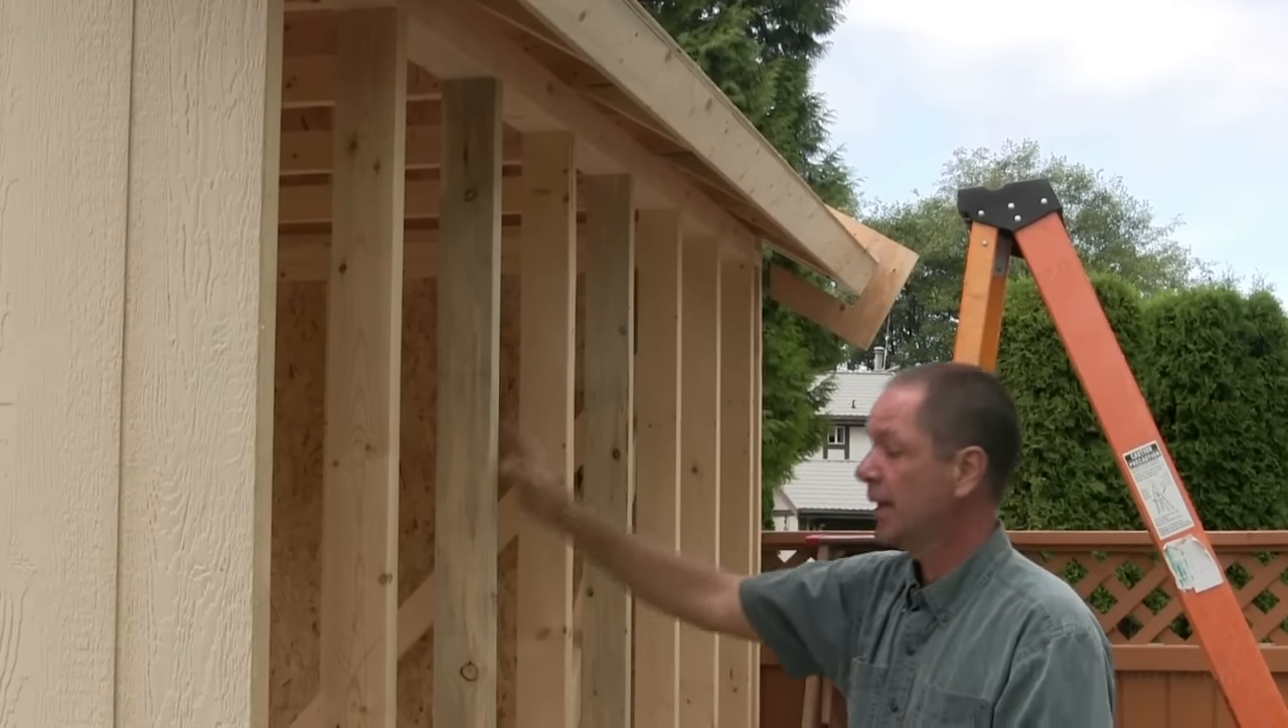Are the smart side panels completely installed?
No.